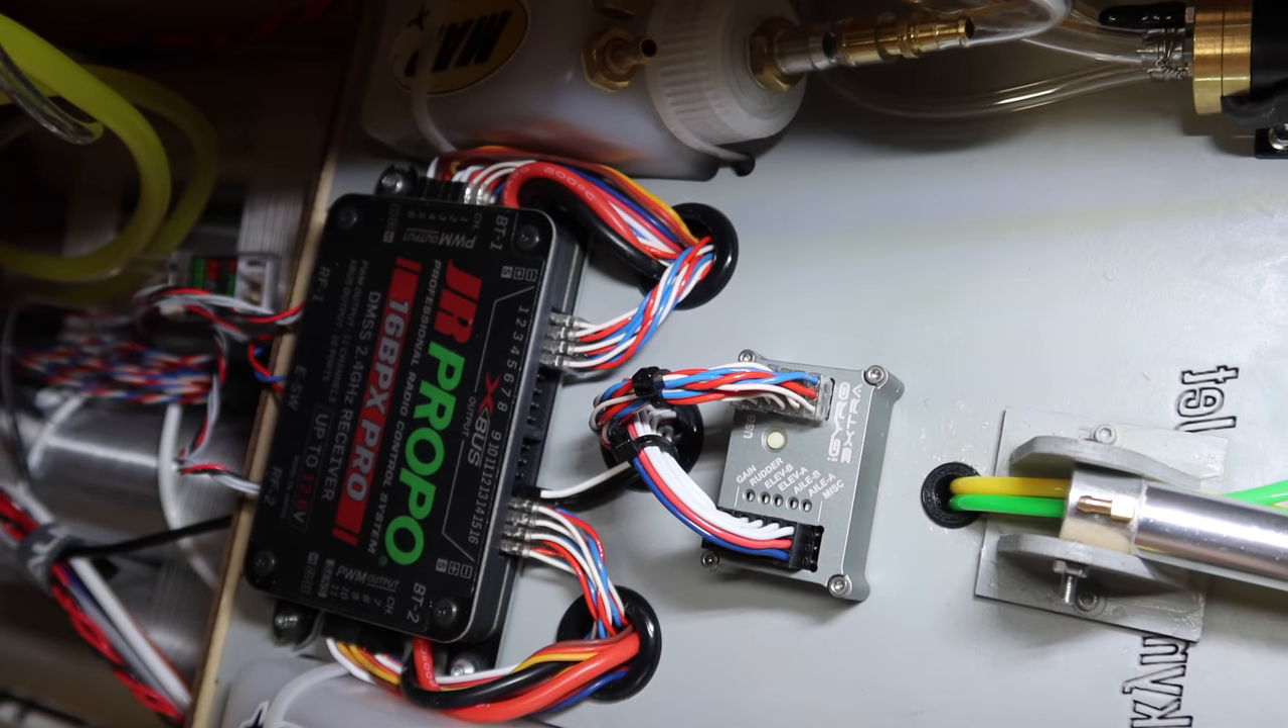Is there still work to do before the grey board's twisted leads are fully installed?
No.